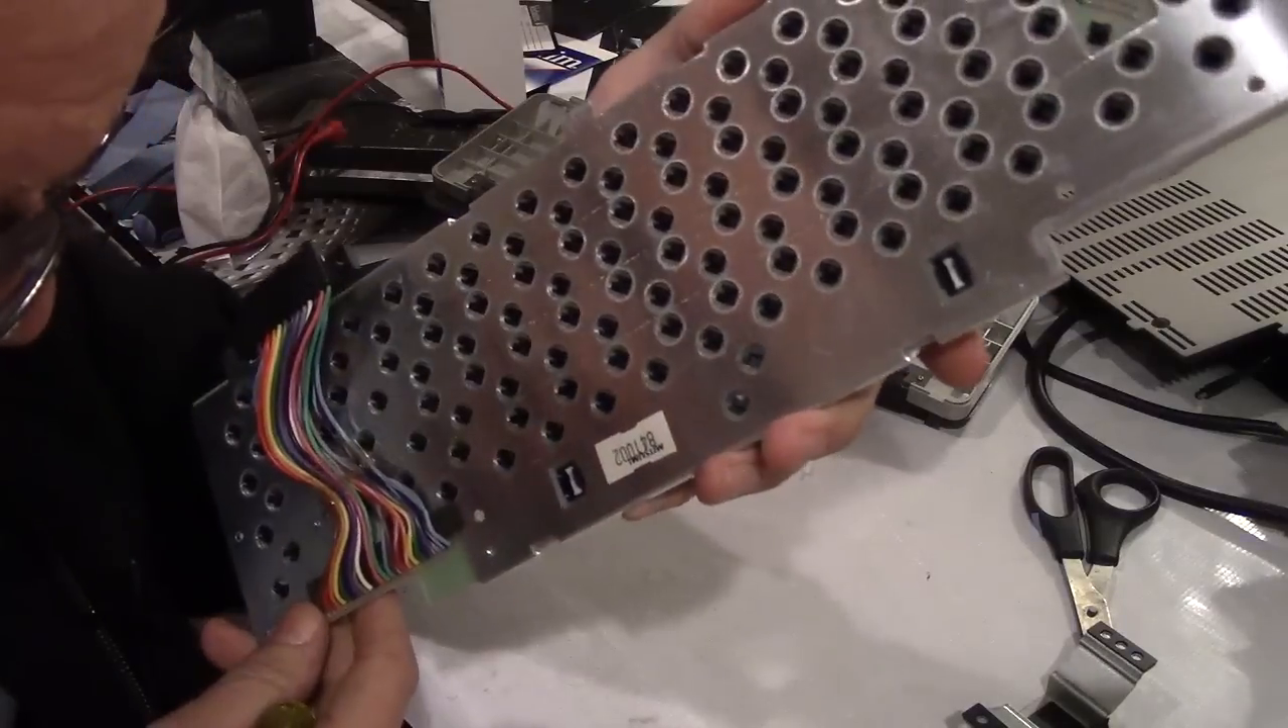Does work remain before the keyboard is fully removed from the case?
No.